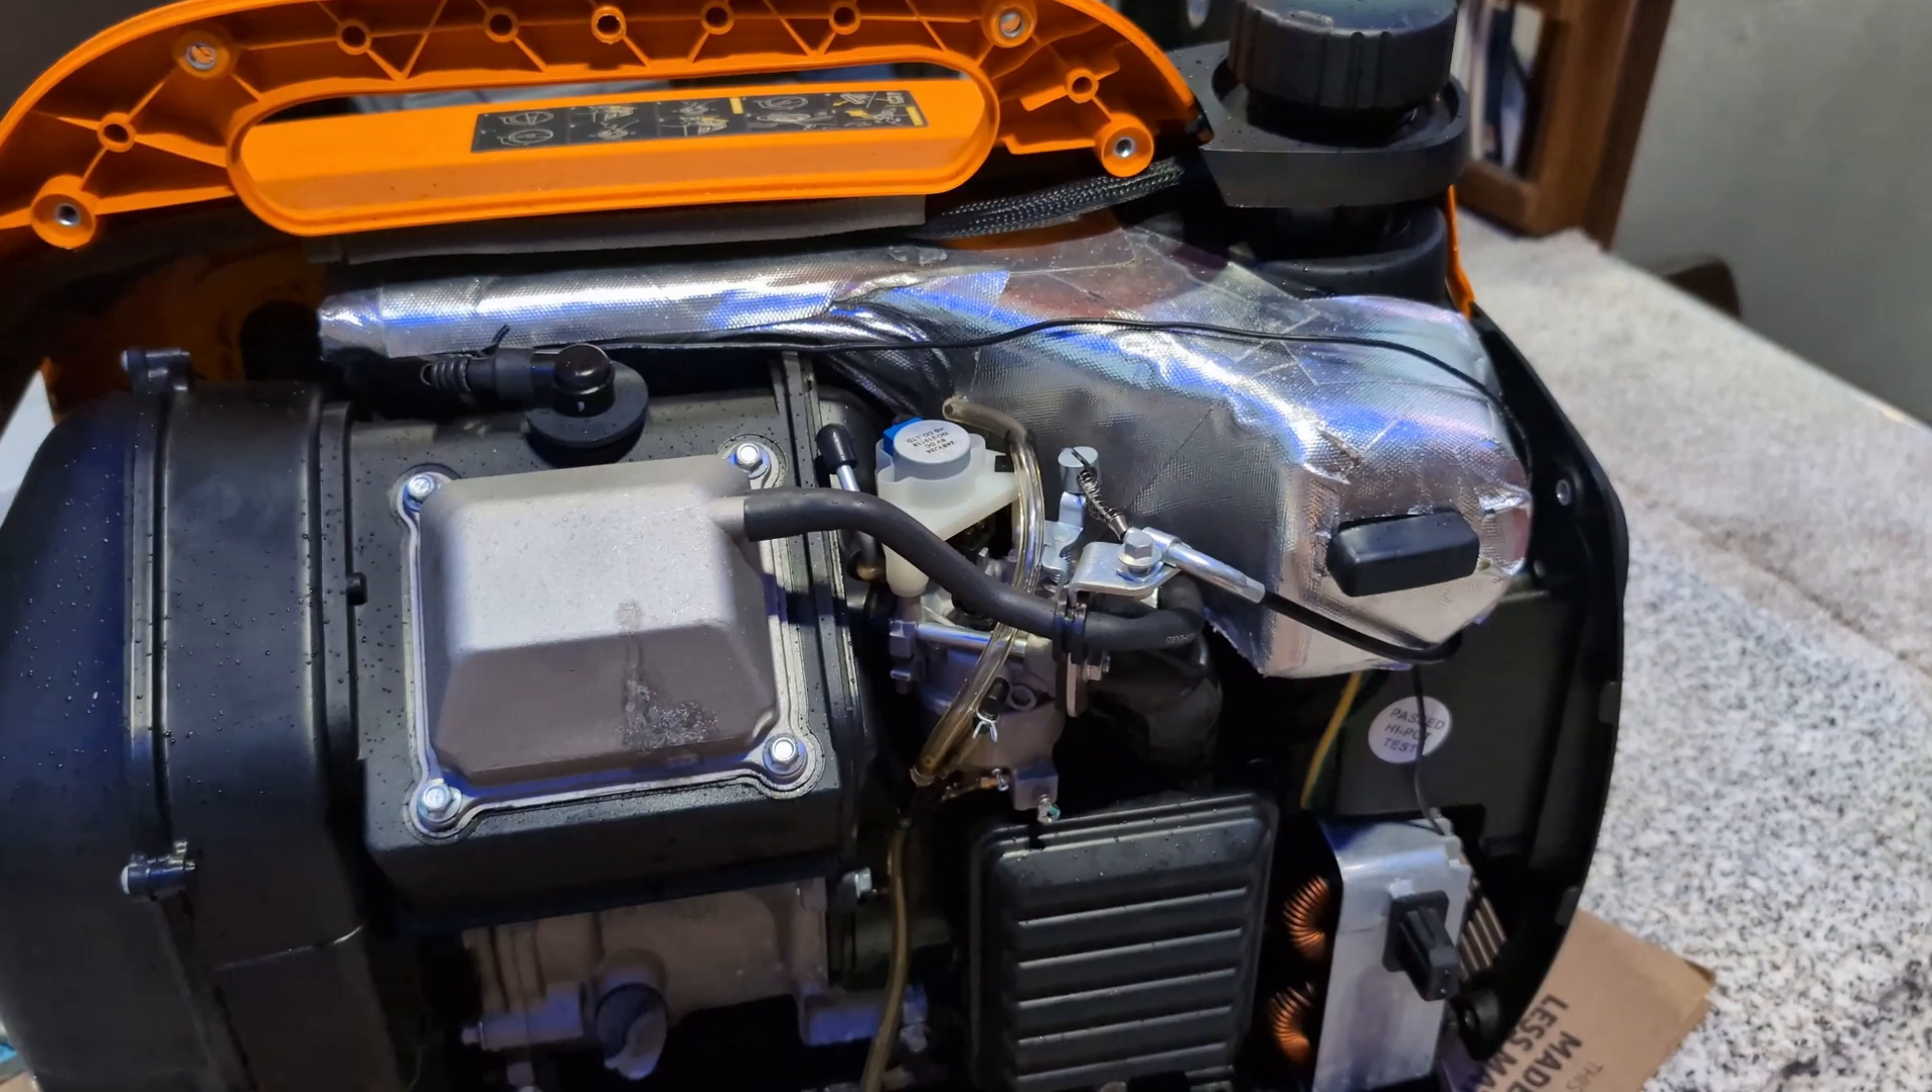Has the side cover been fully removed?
Yes.